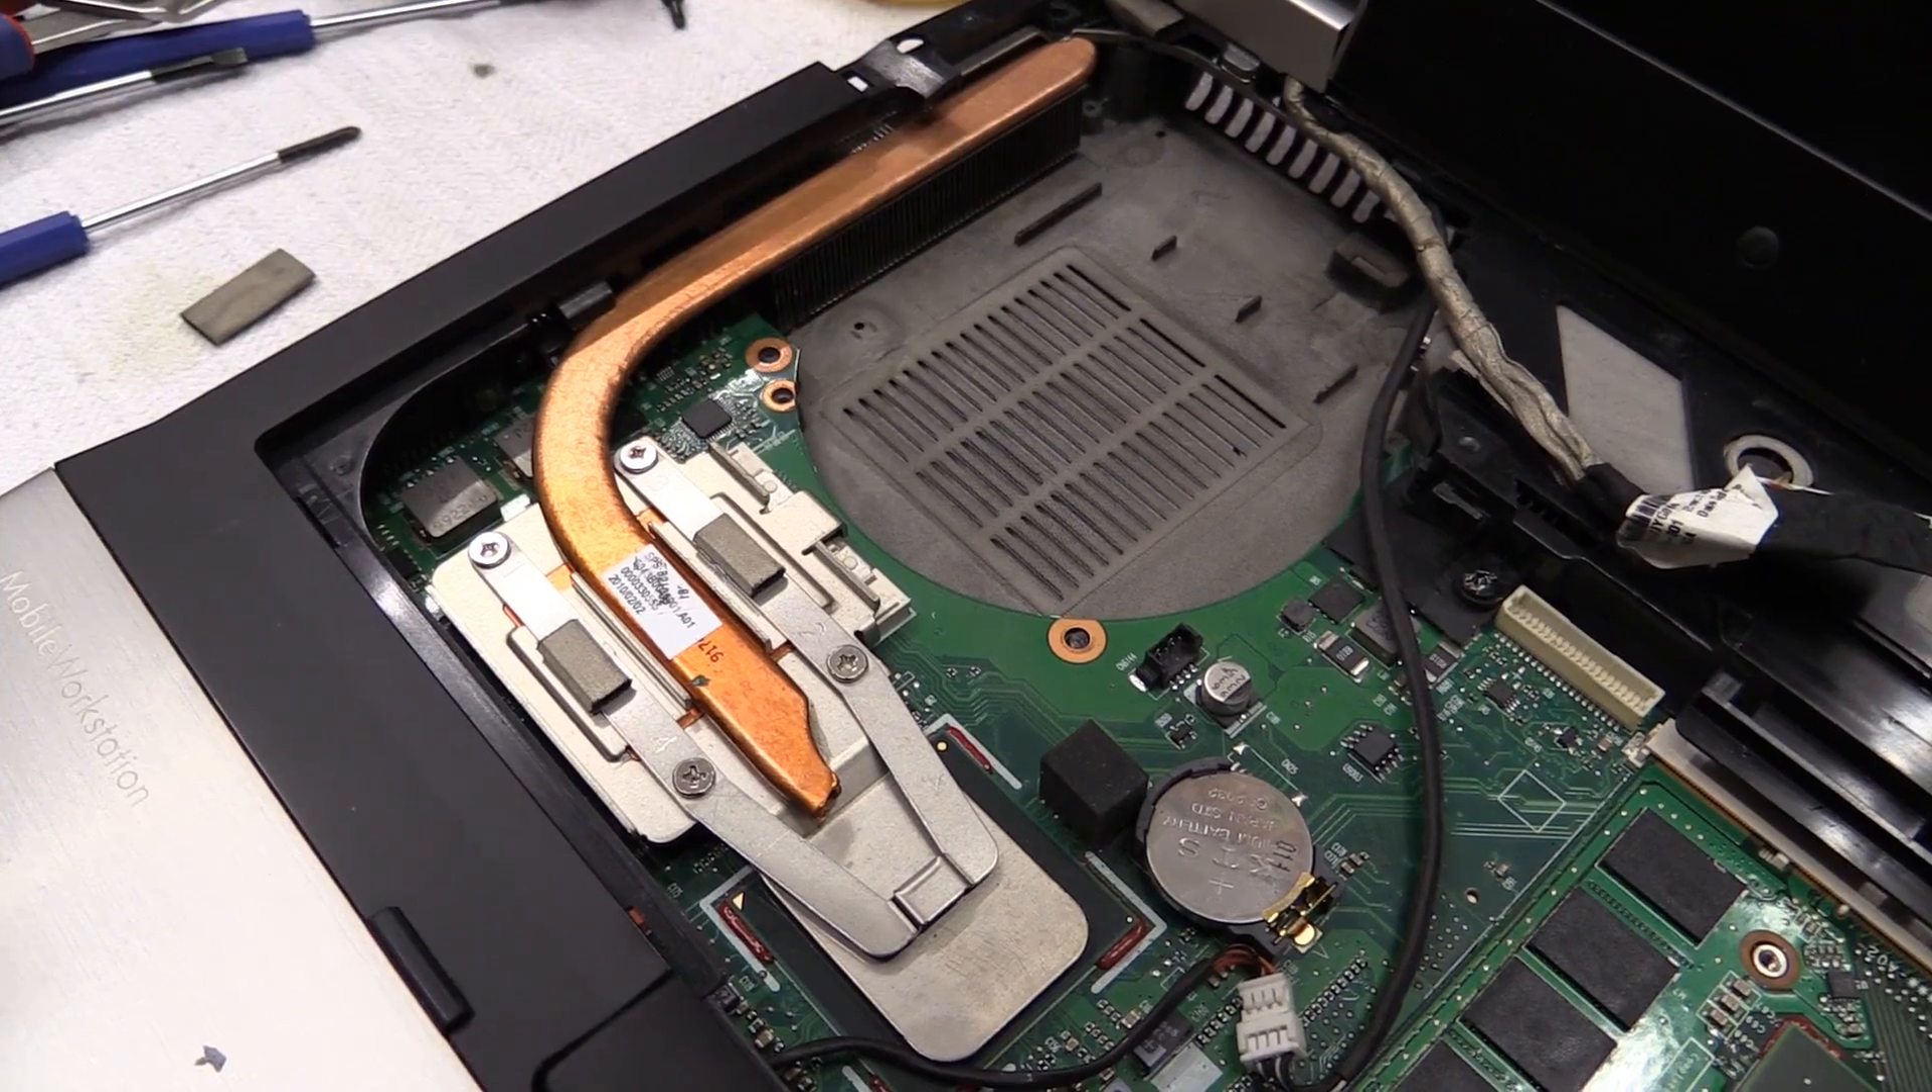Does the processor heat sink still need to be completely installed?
No.